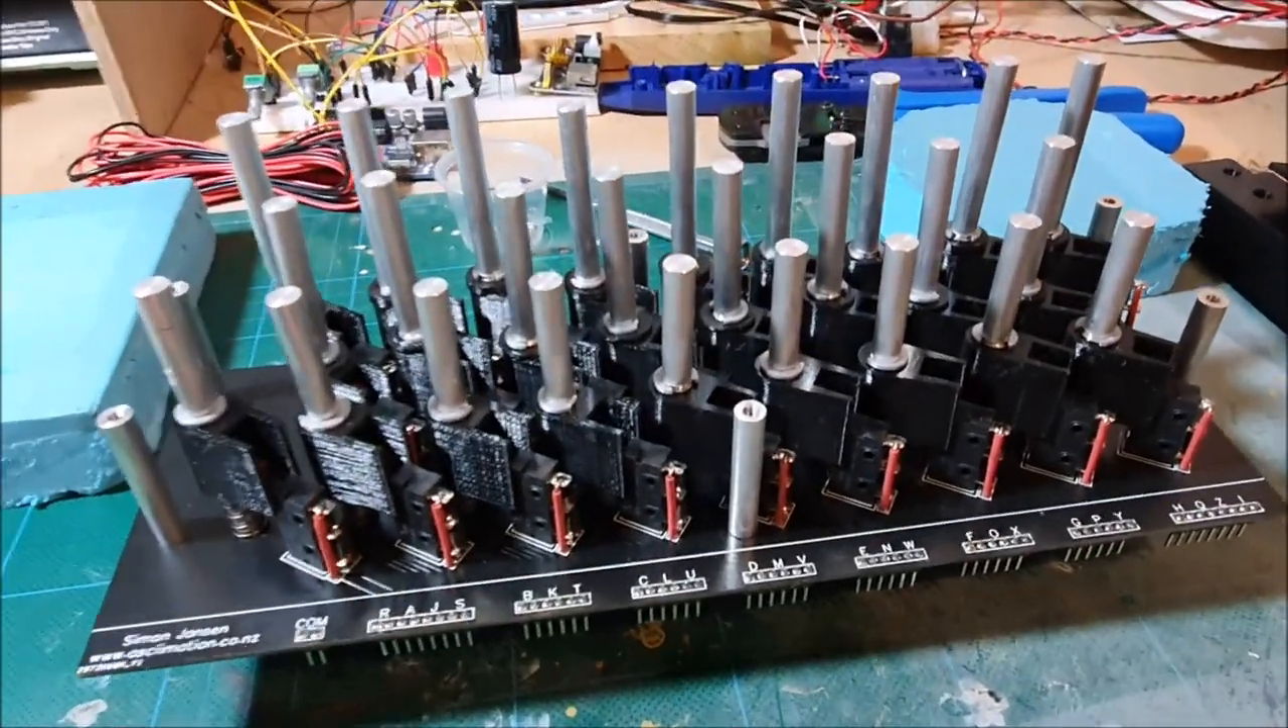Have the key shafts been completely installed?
Yes.